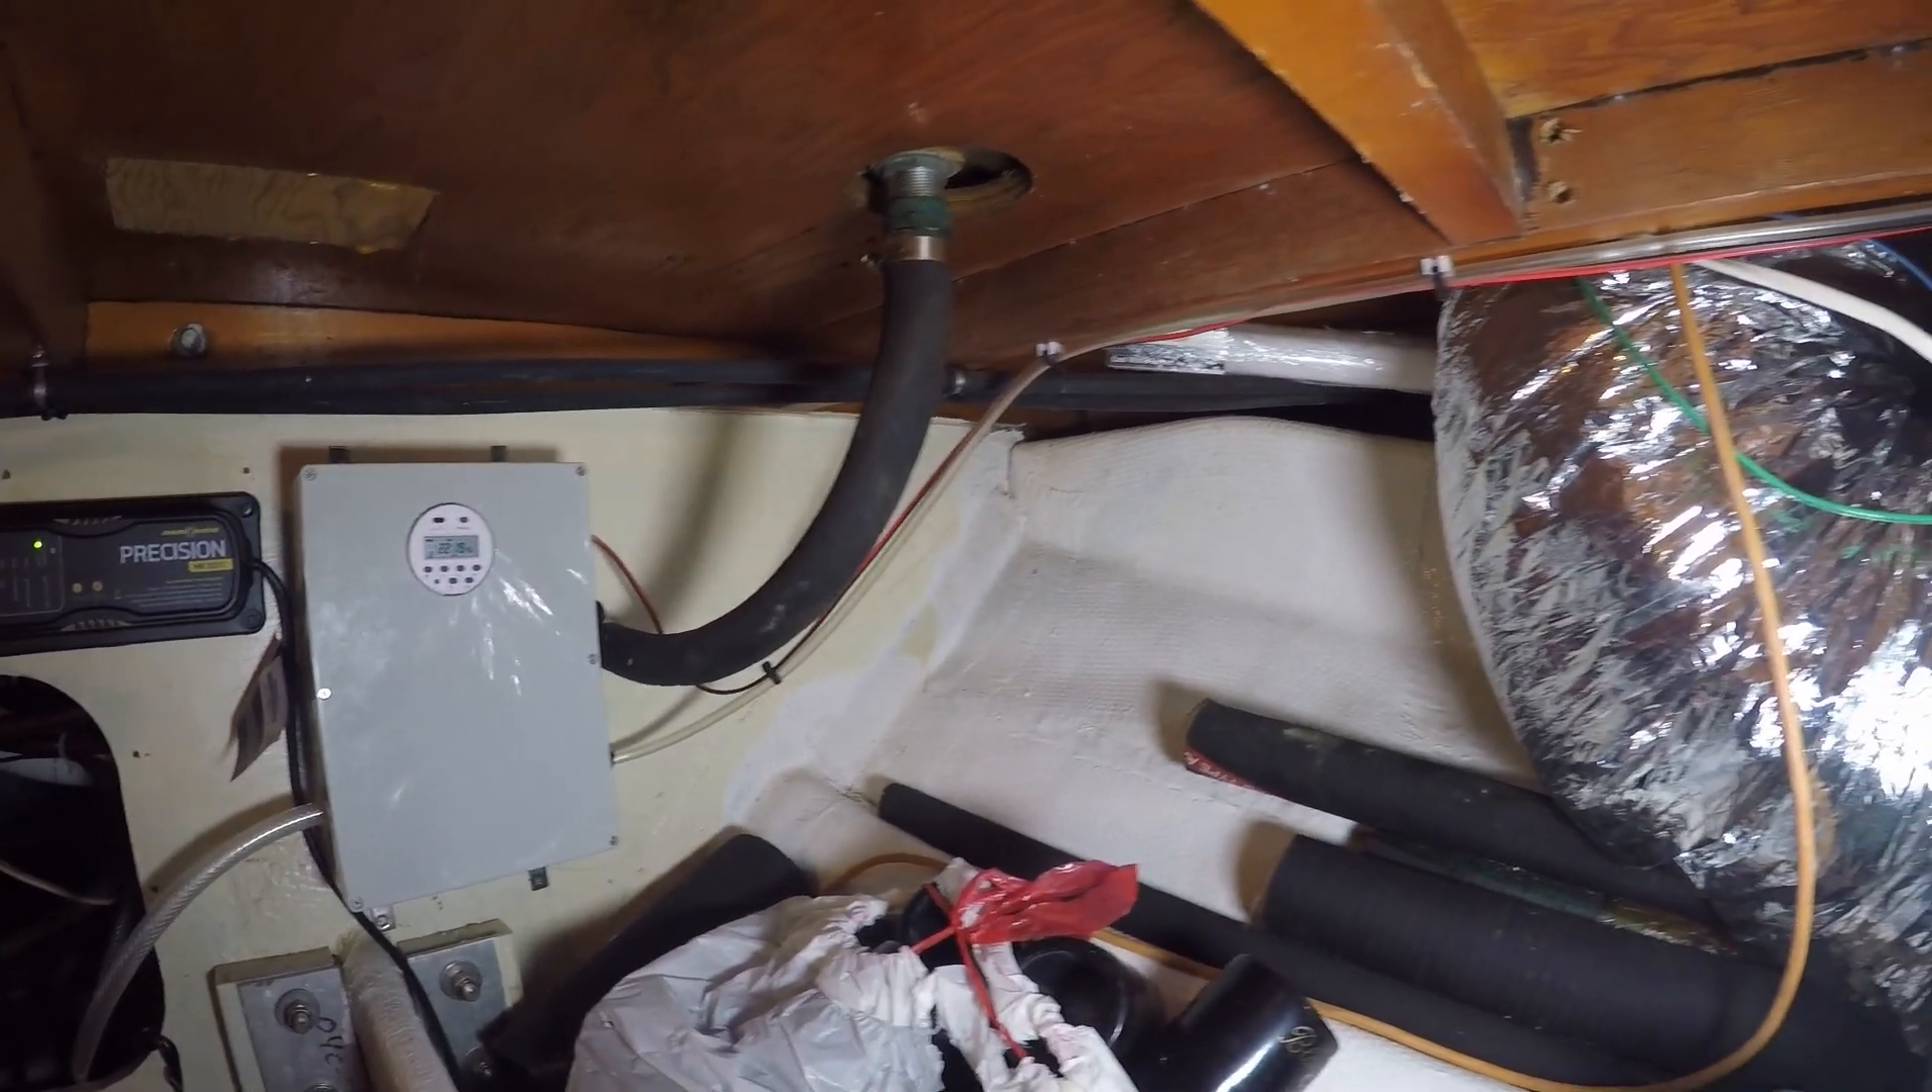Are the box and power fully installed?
Yes.